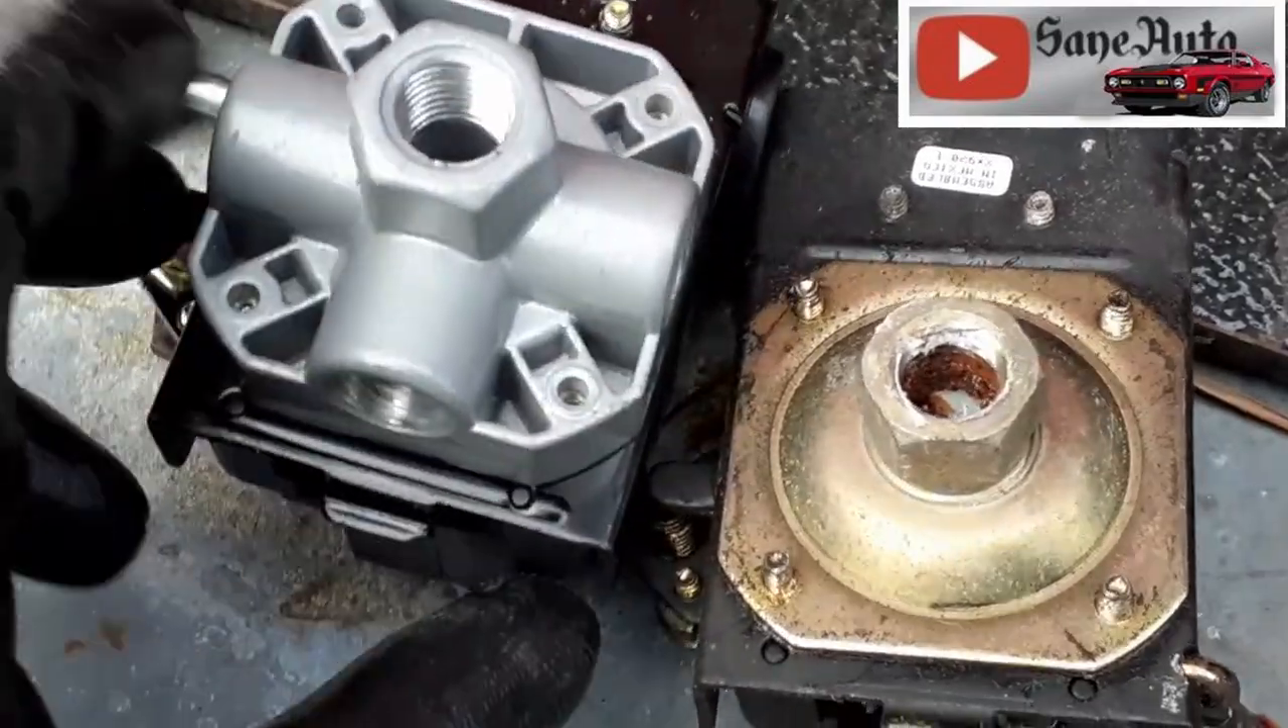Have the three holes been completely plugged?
No.